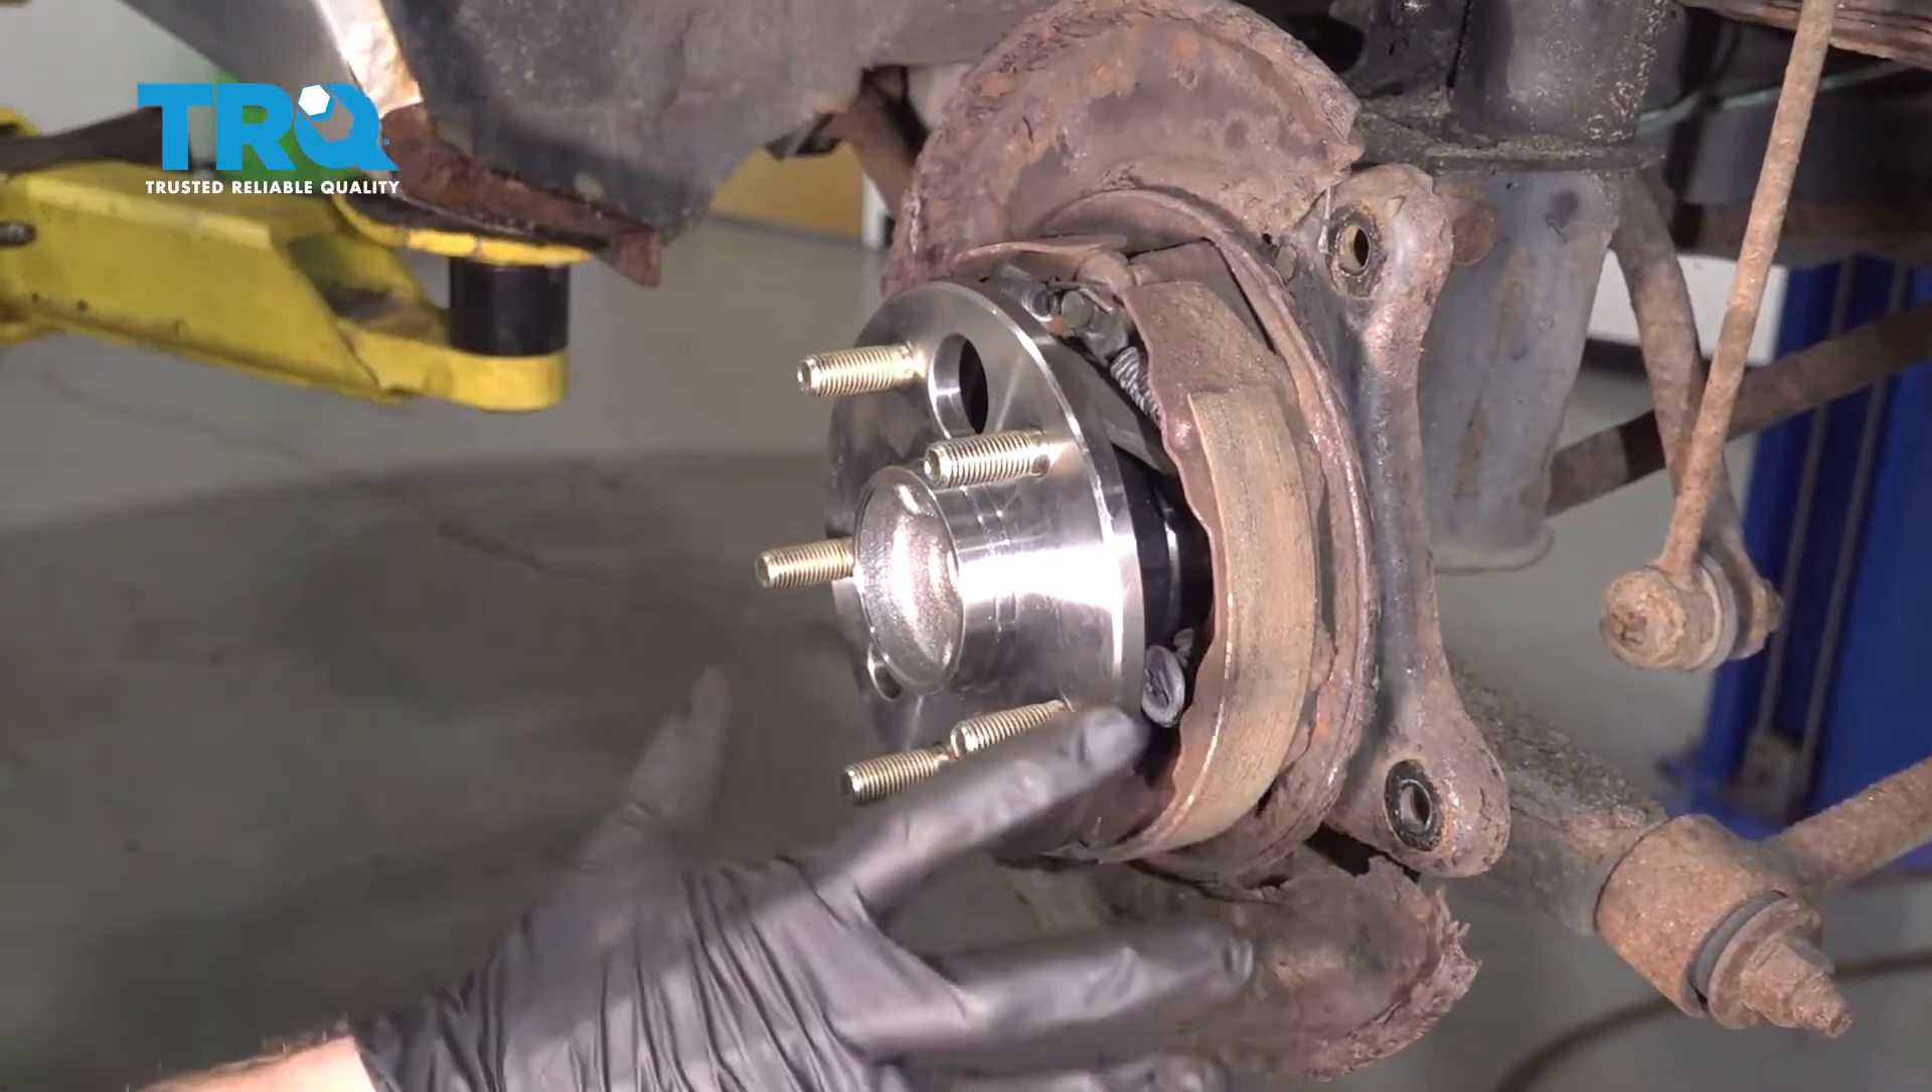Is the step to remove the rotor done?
Yes.